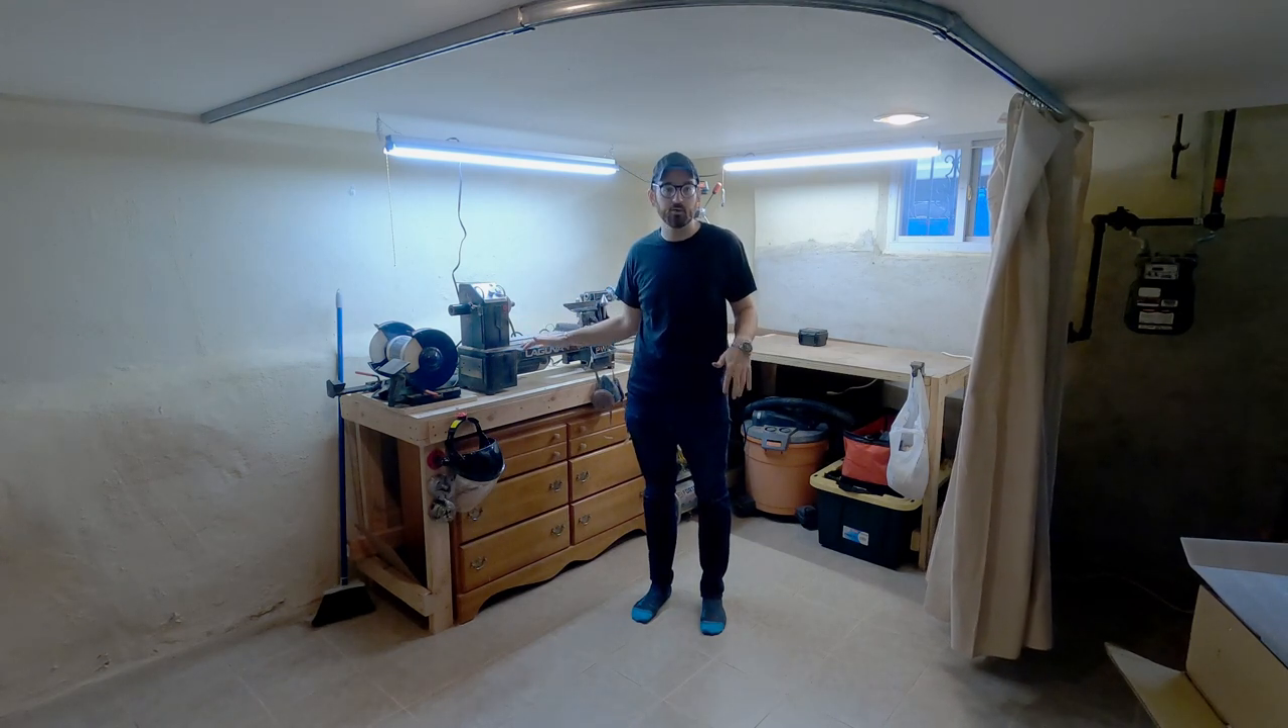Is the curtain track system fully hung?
Yes.